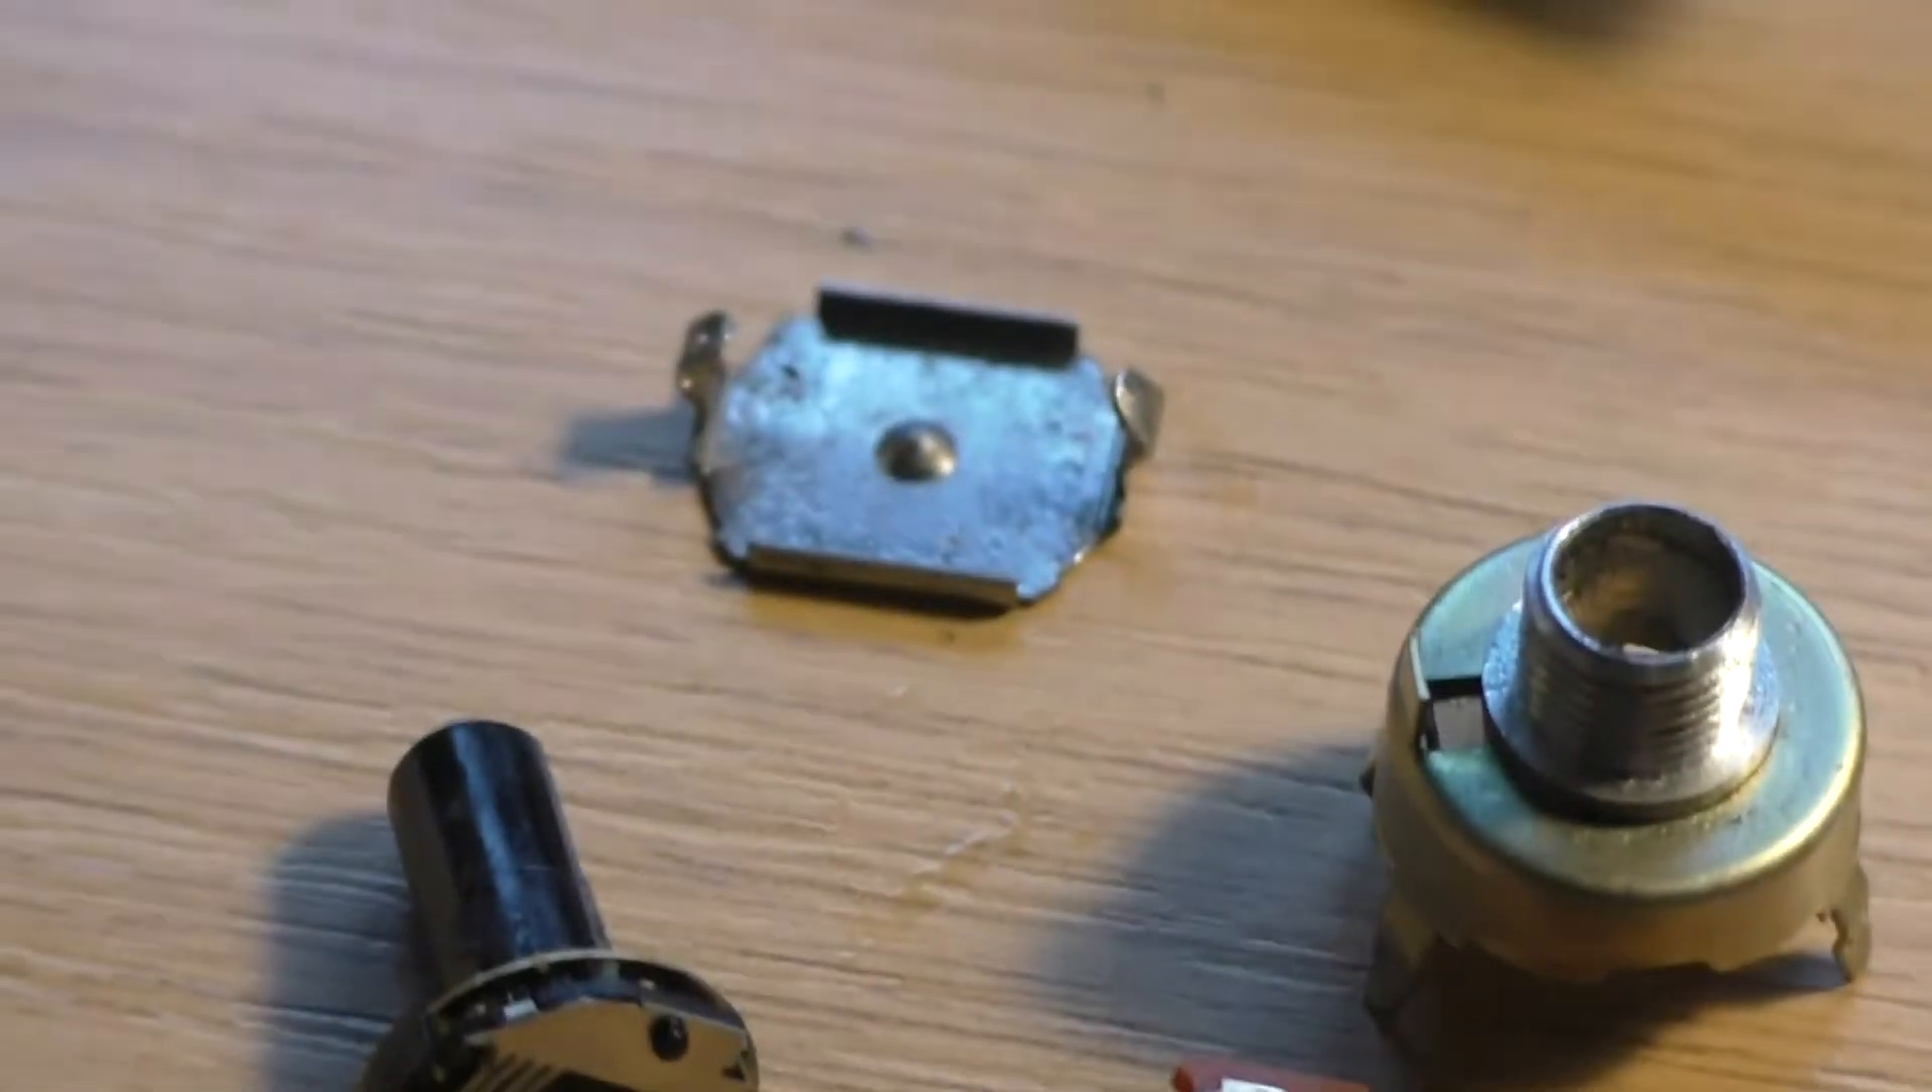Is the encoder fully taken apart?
Yes.